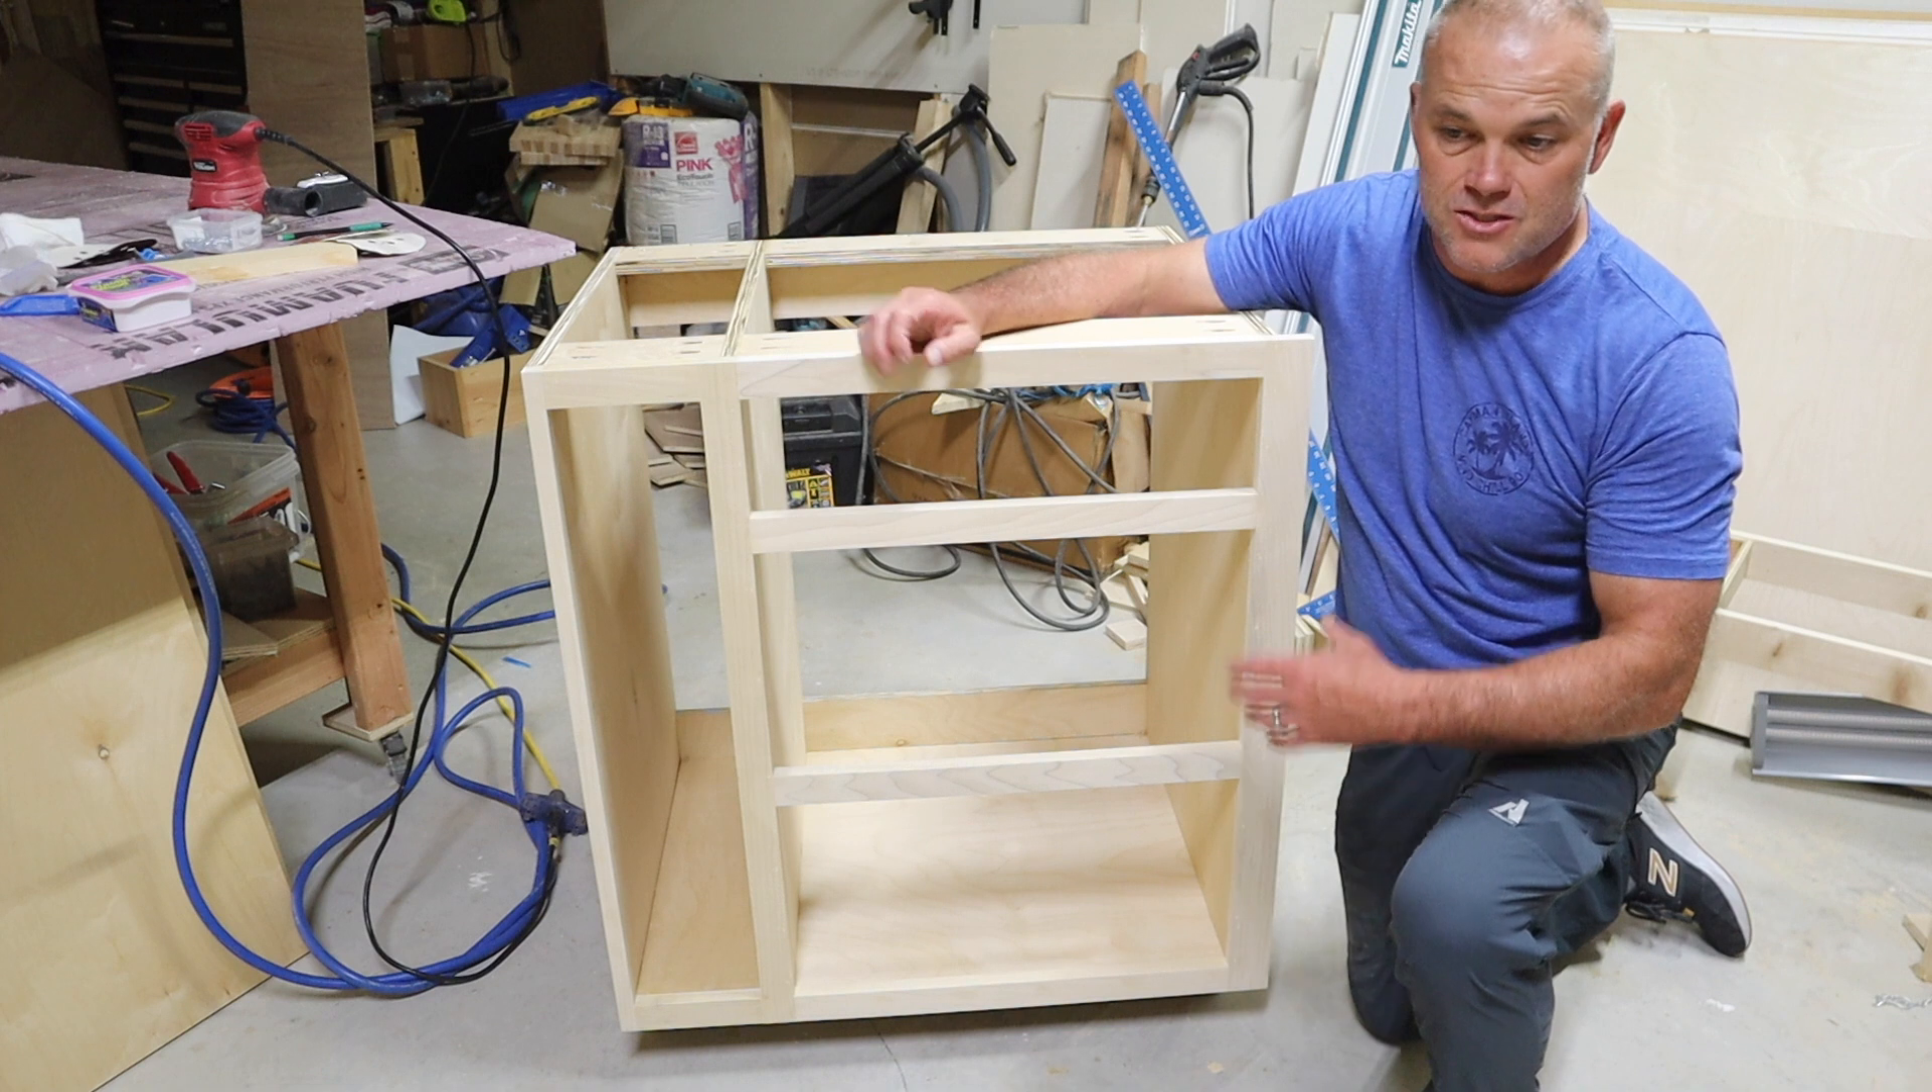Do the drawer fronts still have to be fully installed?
Yes.